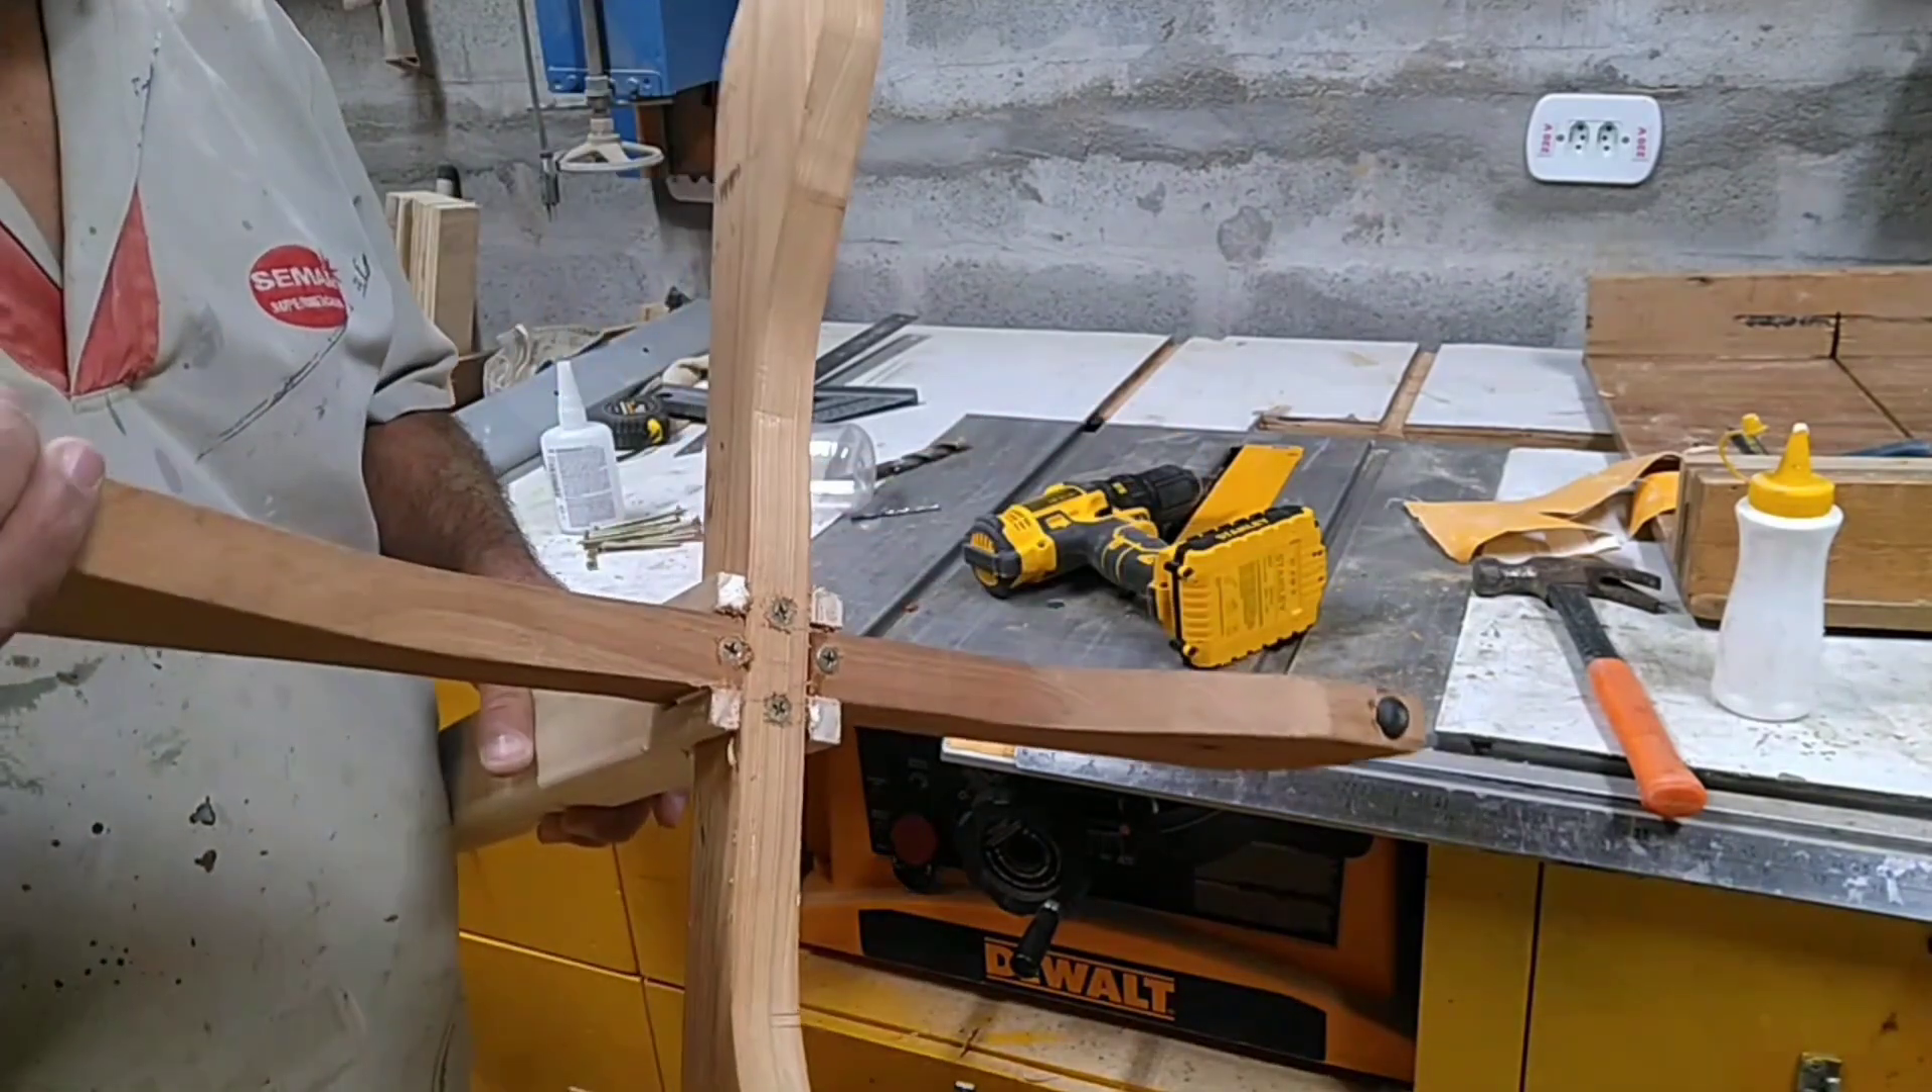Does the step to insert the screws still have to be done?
No.